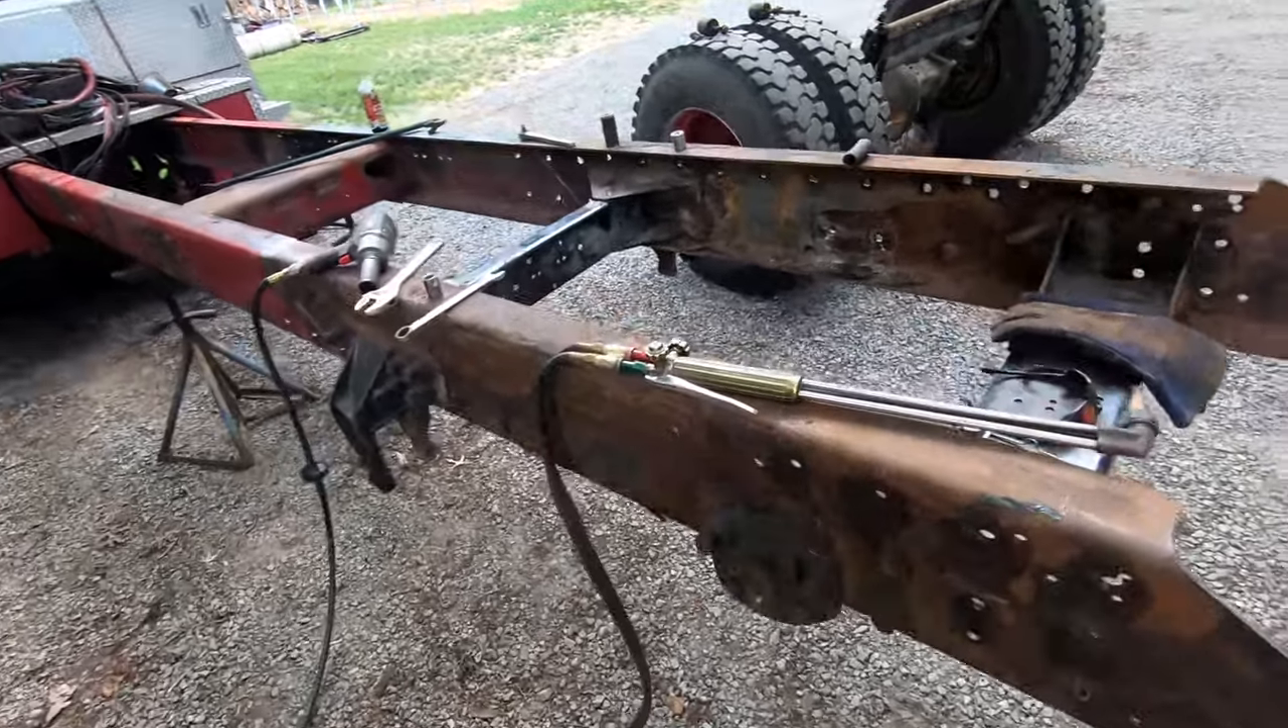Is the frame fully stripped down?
No.